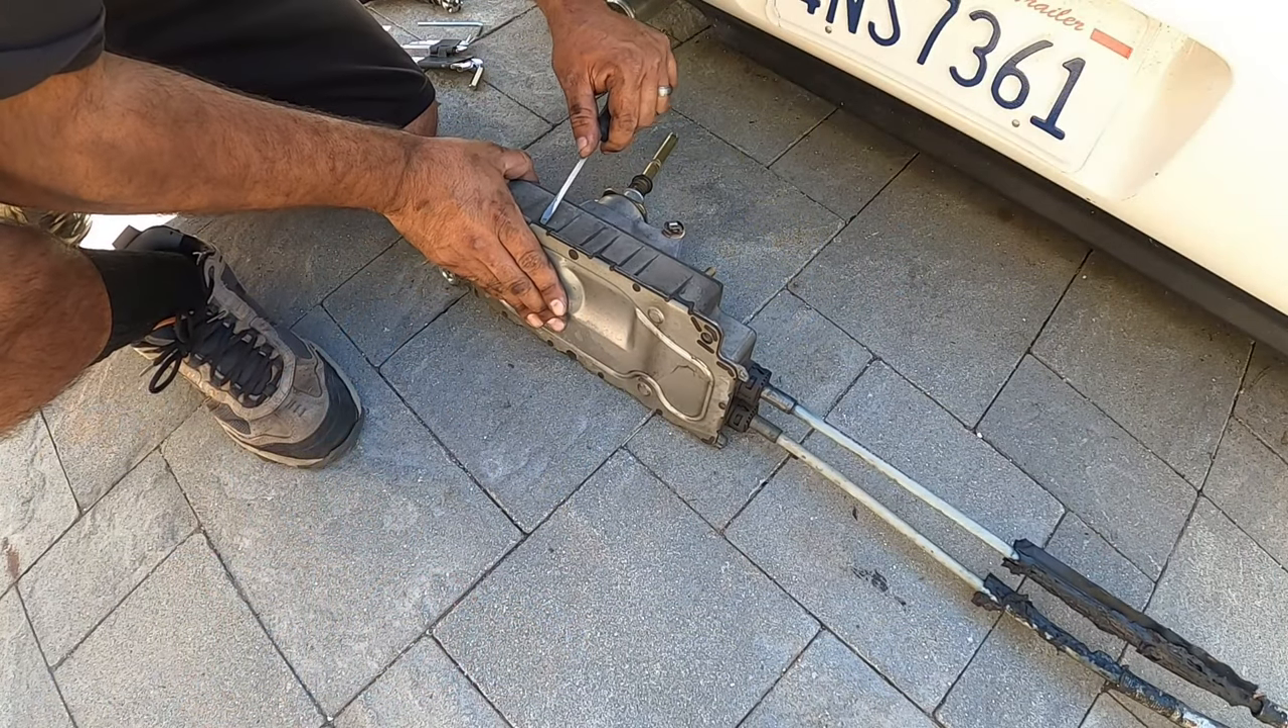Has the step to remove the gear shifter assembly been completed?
Yes.